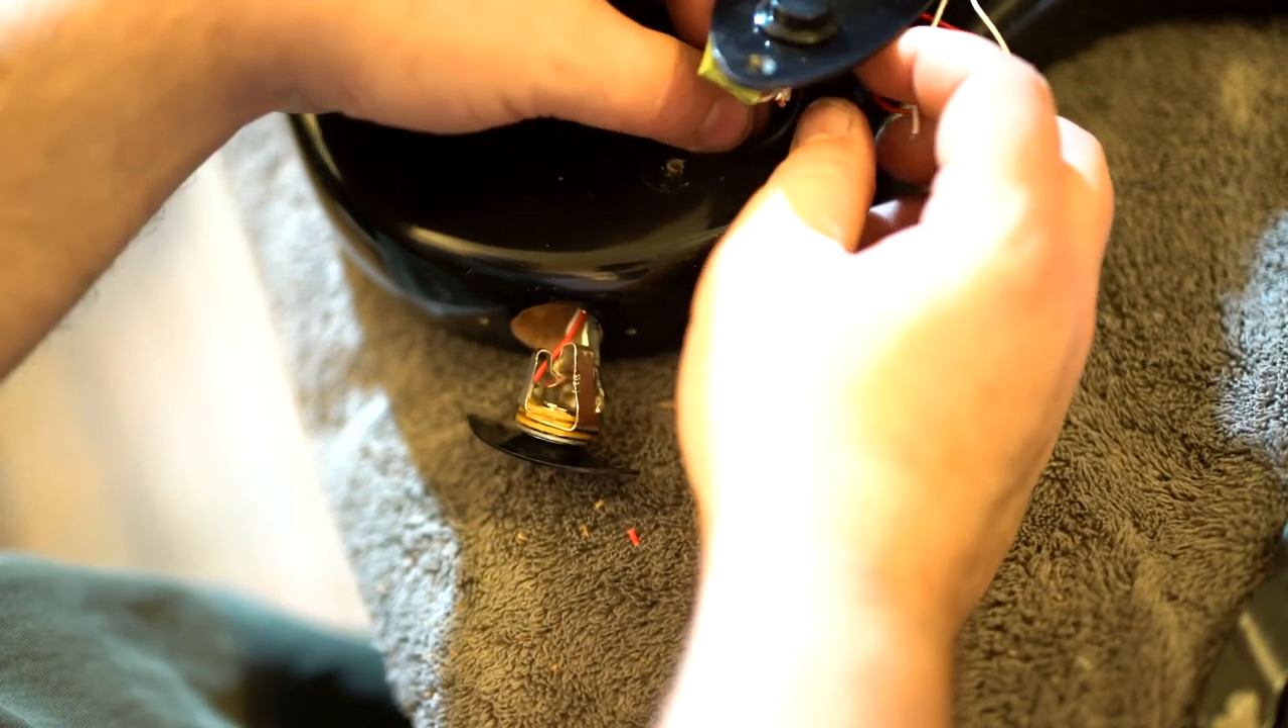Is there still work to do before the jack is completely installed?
Yes.